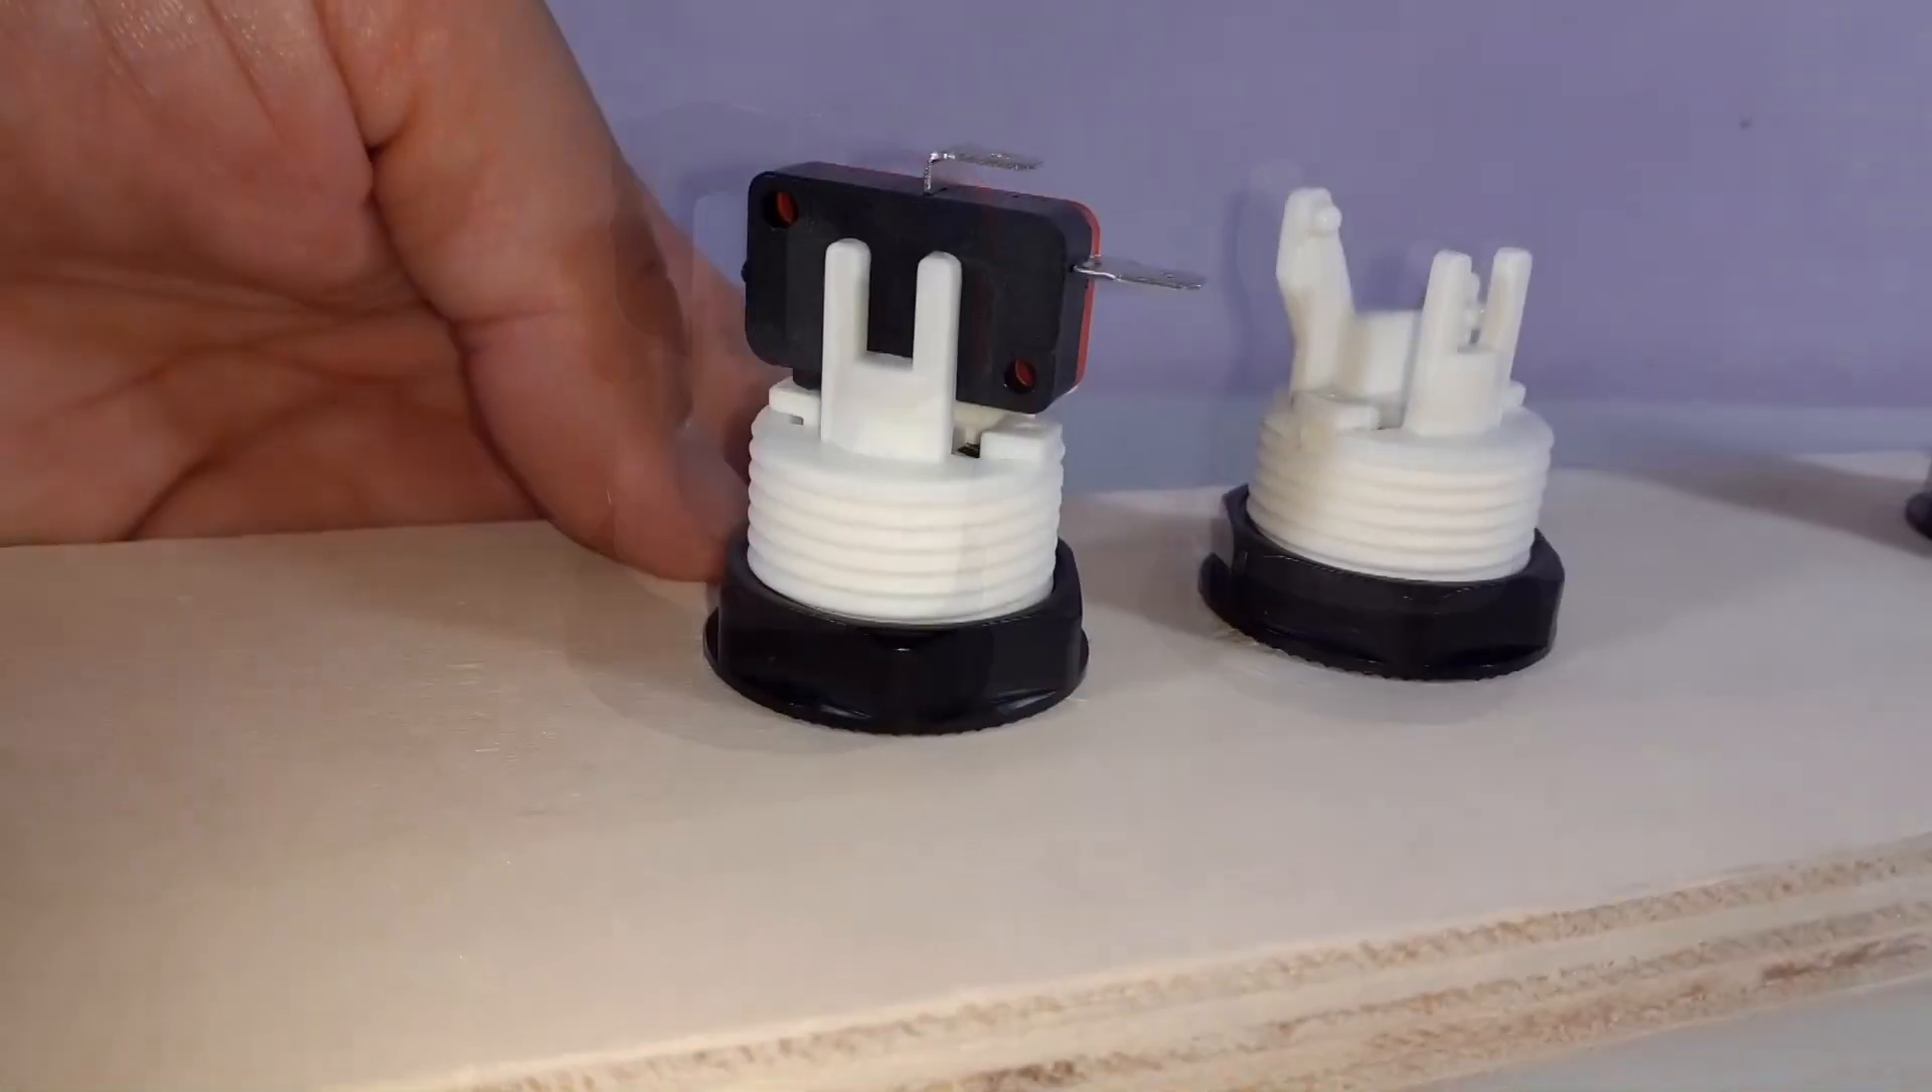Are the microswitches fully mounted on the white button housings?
No.